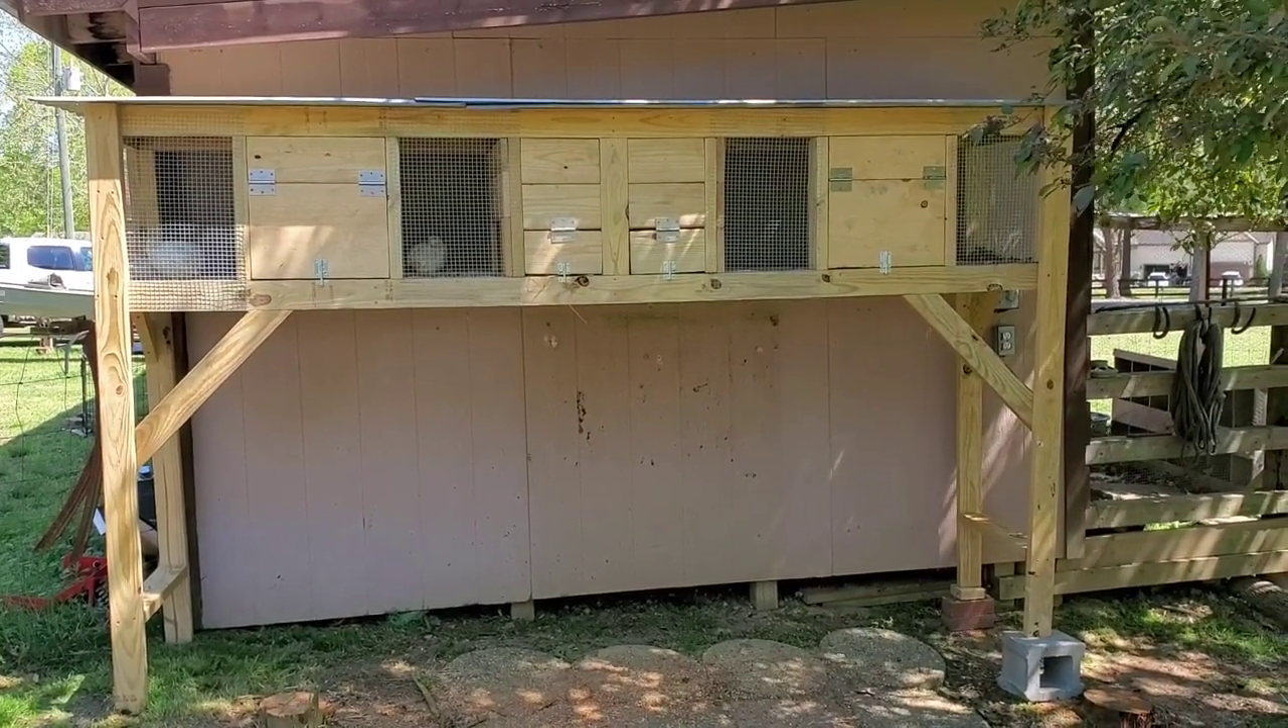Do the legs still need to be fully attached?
No.